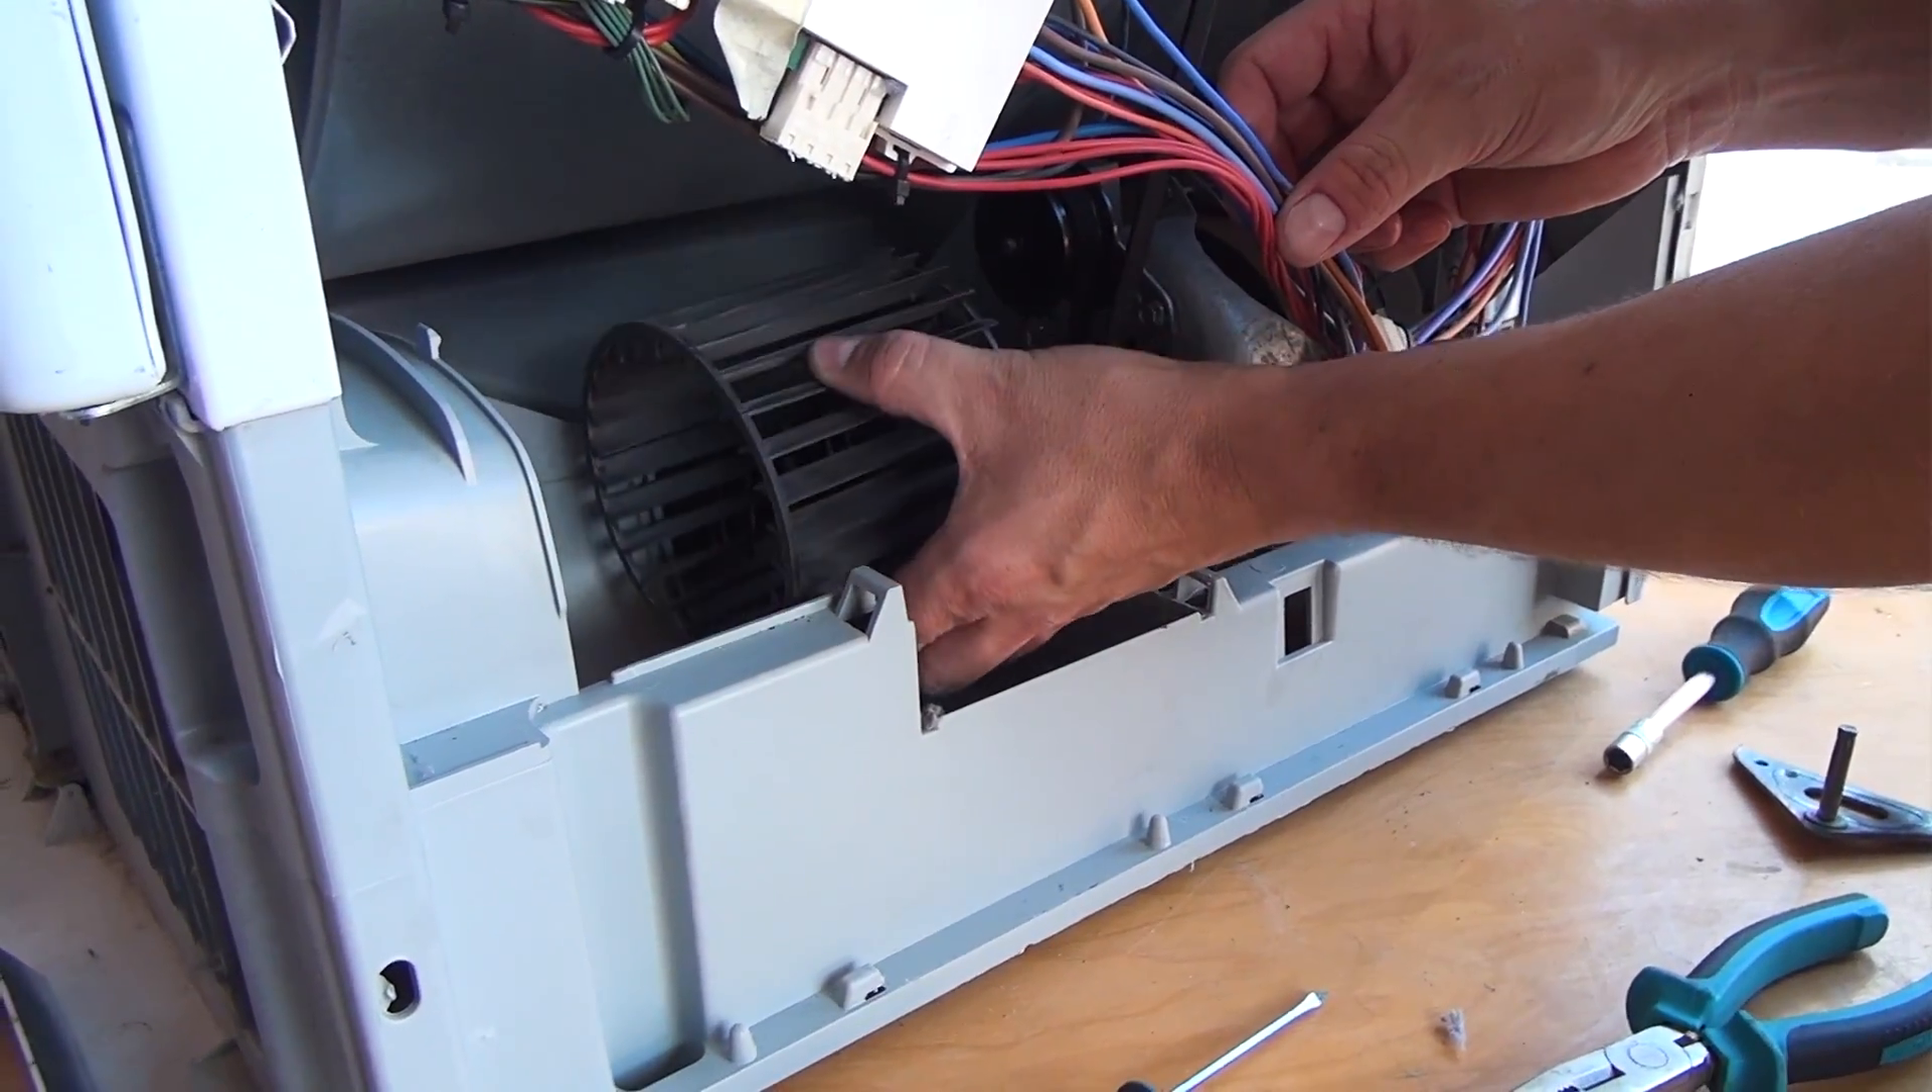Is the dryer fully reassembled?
No.